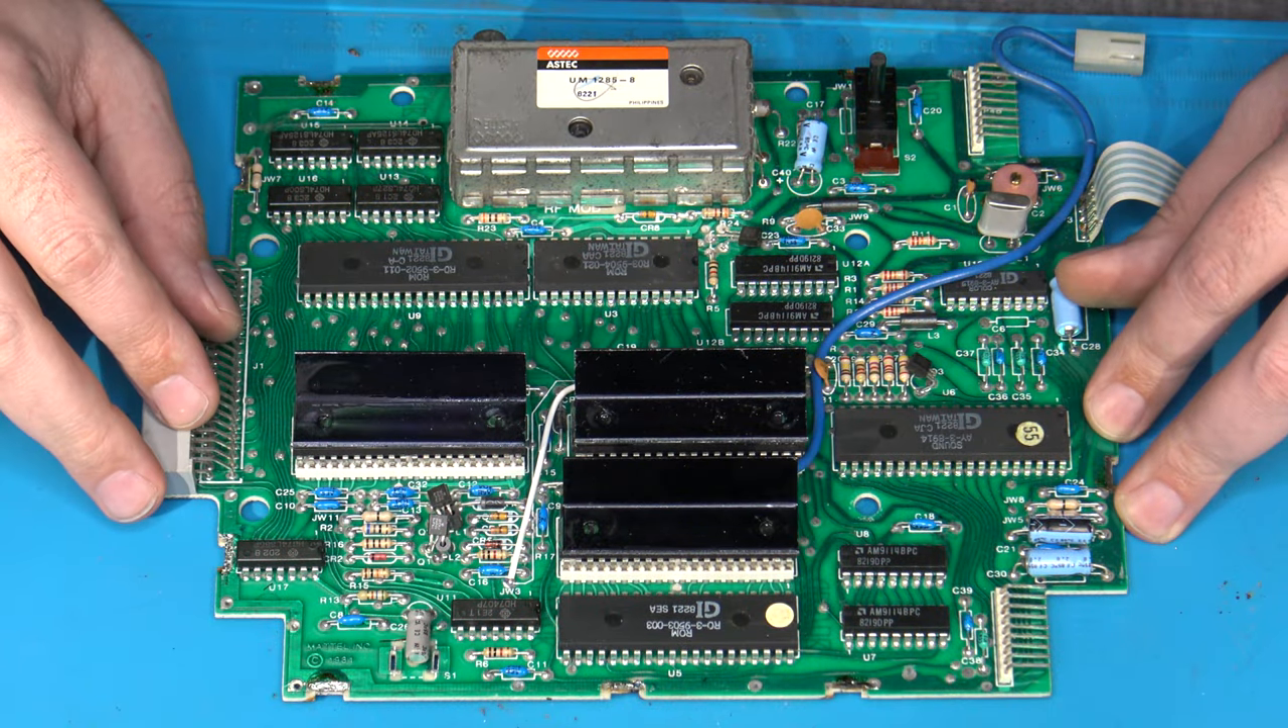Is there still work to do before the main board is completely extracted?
No.